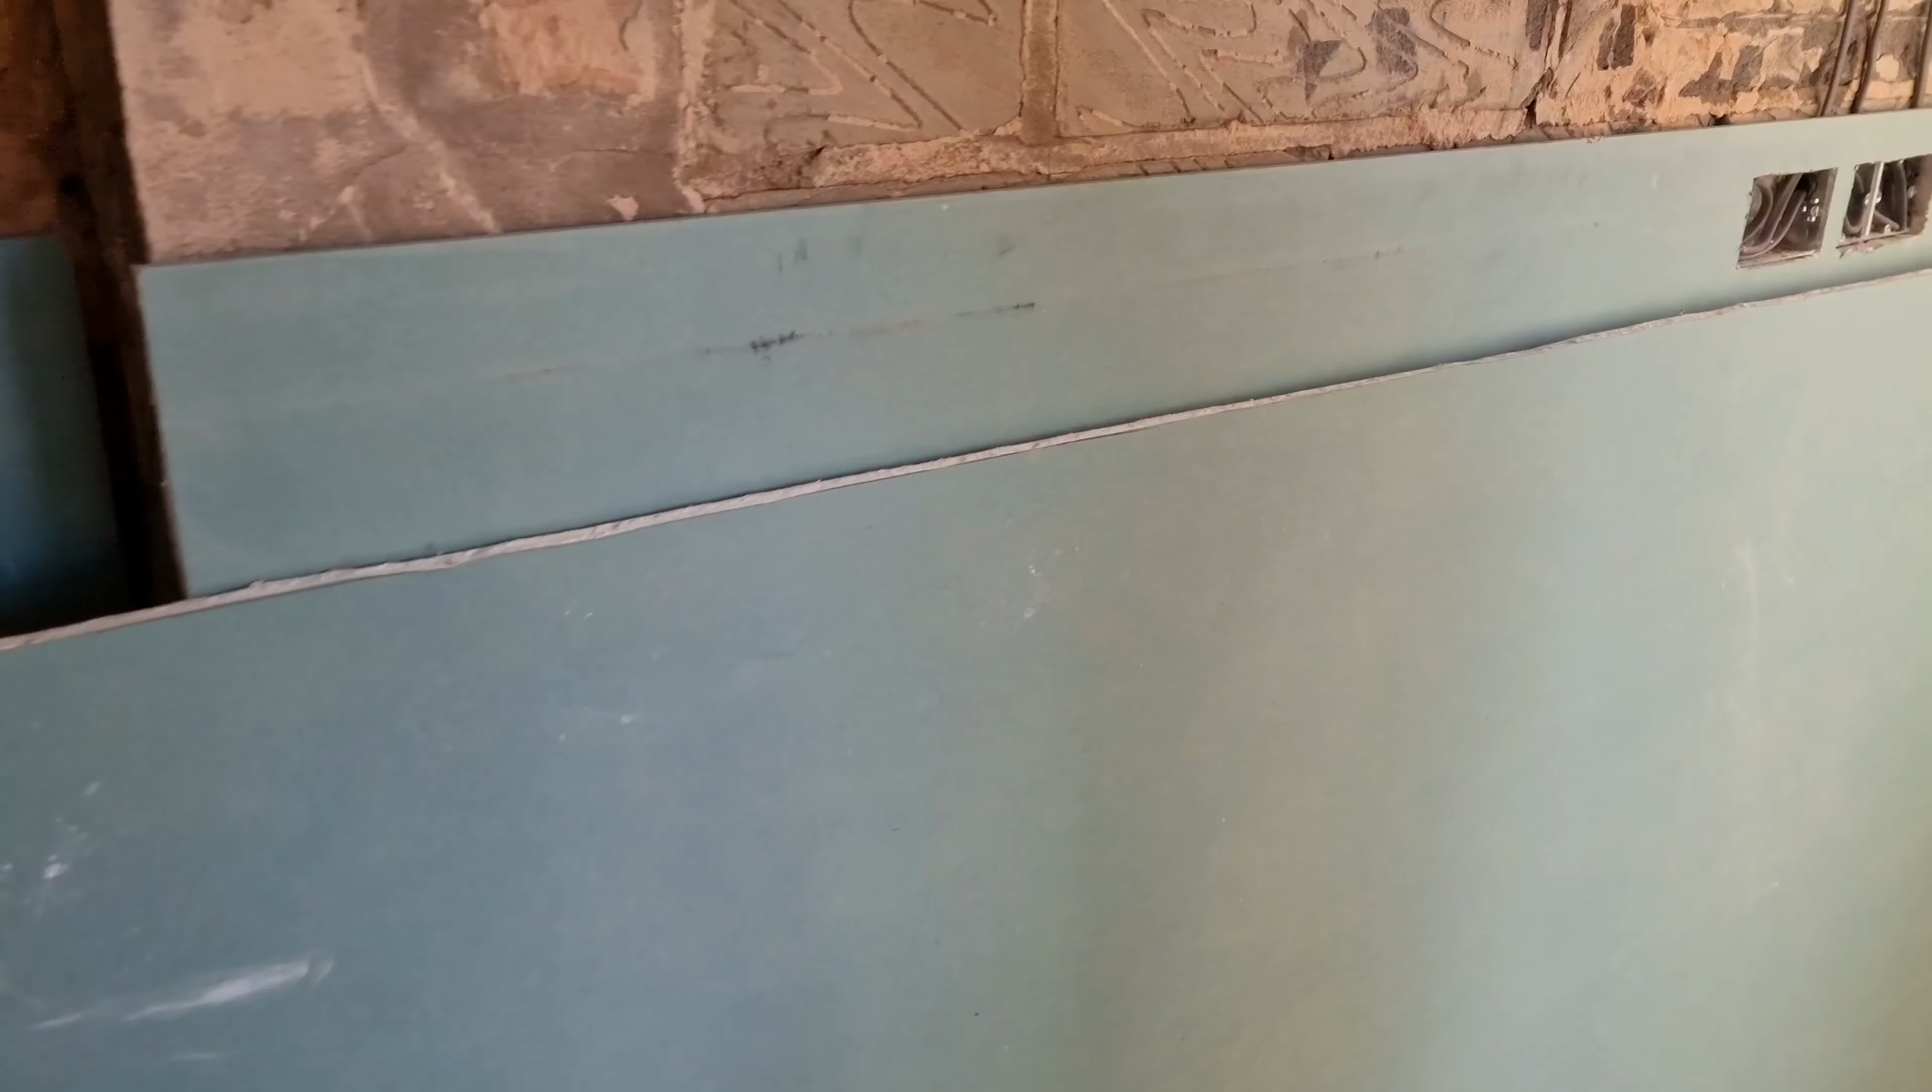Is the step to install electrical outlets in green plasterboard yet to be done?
Yes.